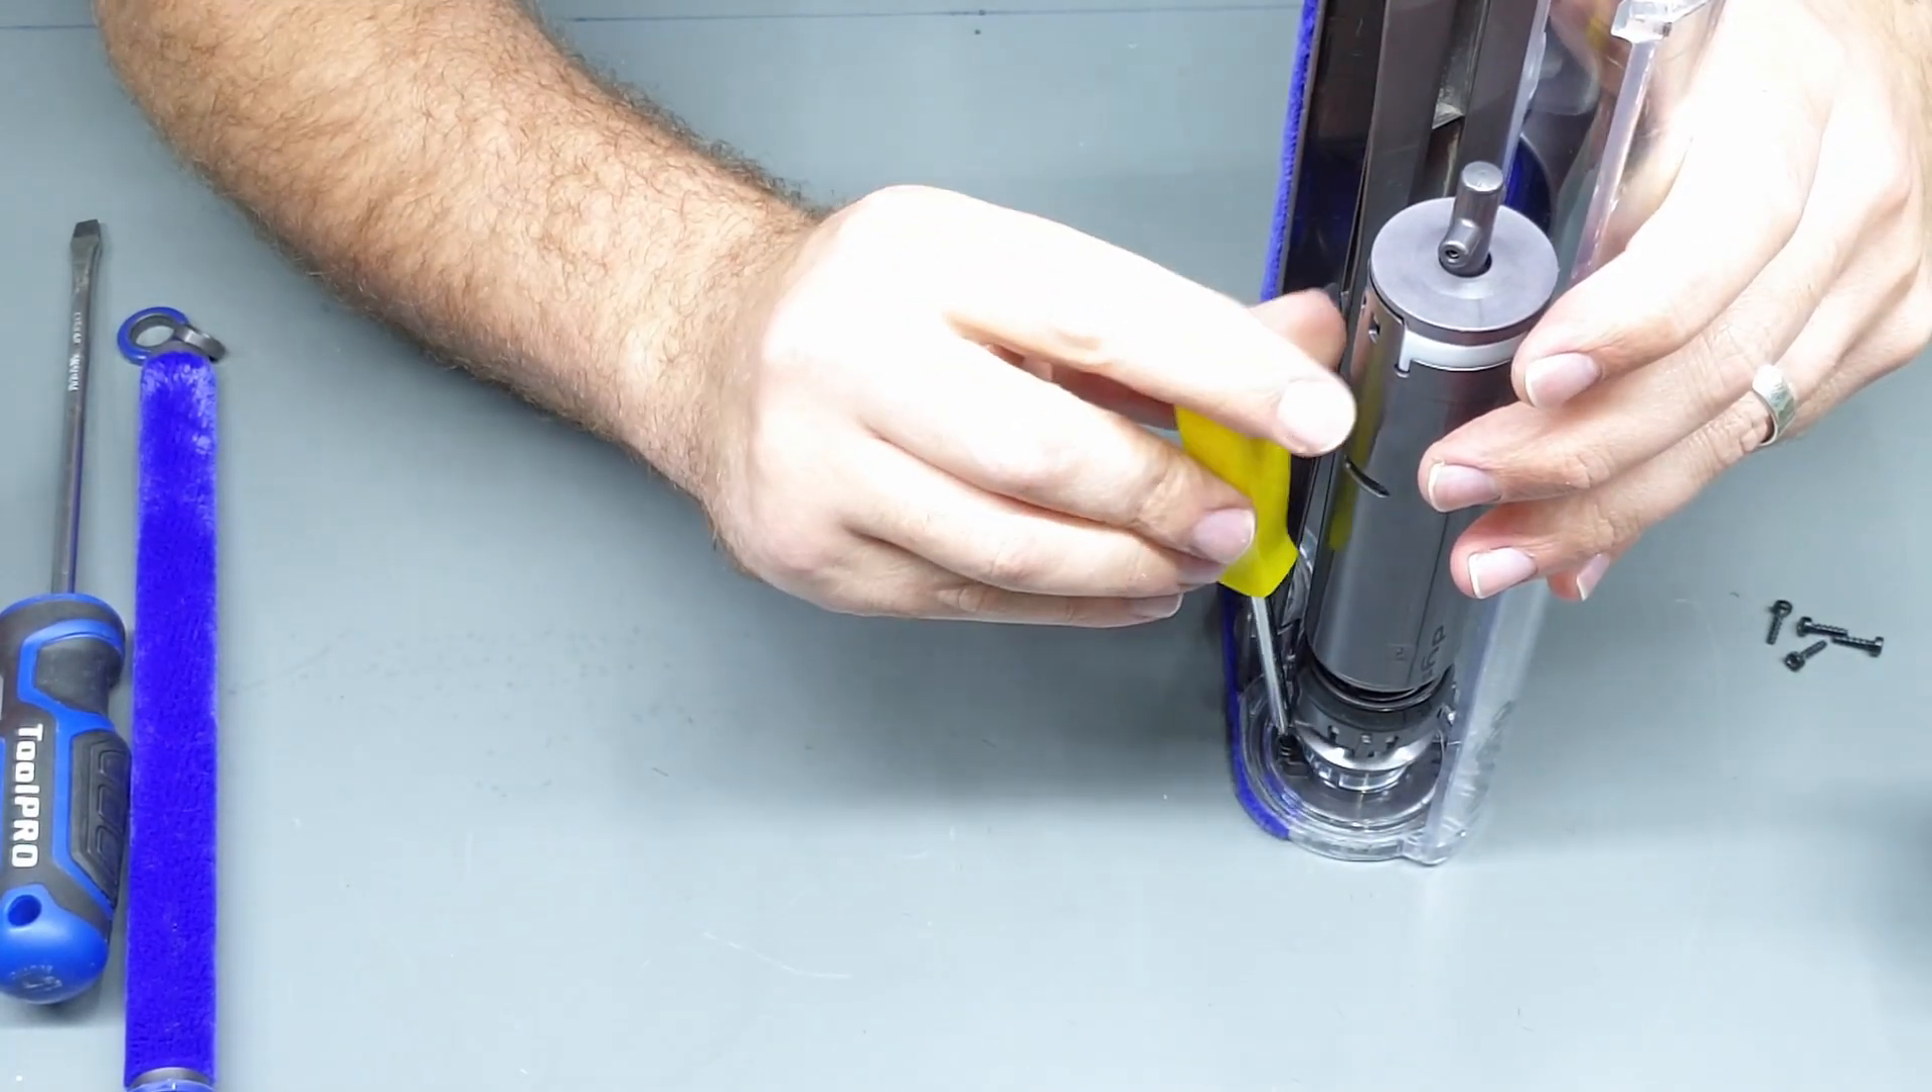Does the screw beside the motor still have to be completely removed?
Yes.